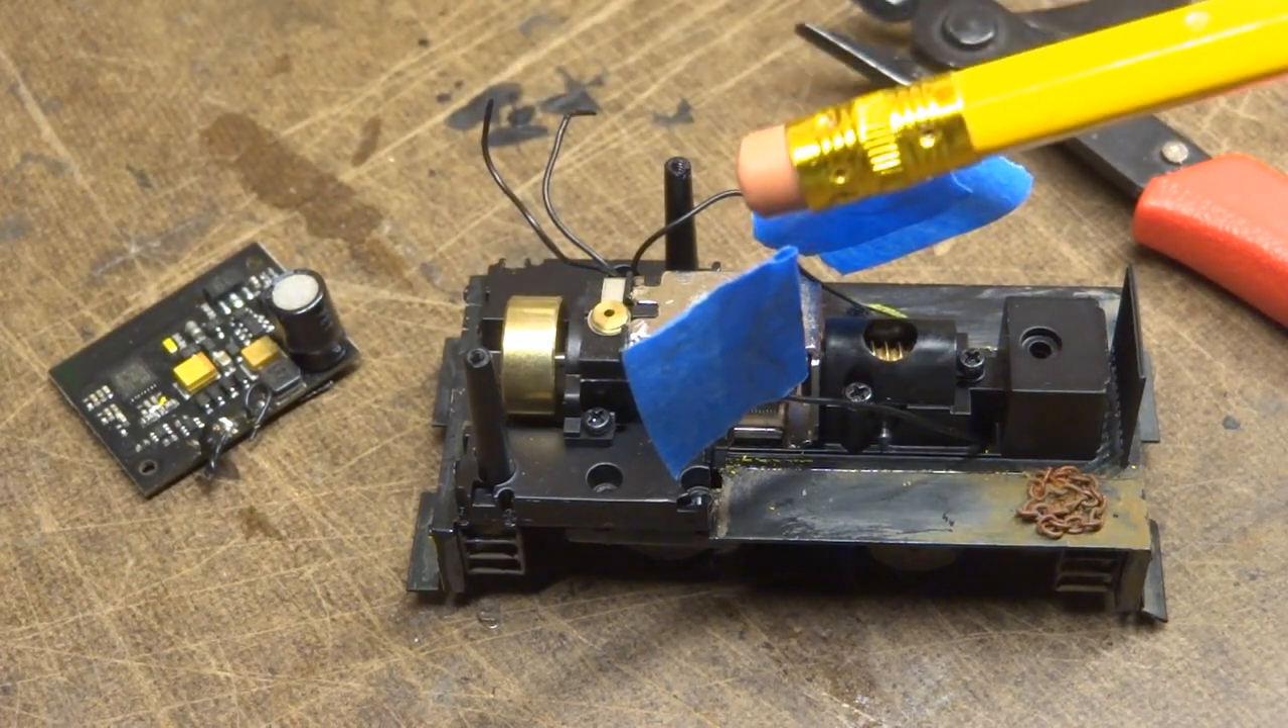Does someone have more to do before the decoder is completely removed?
No.